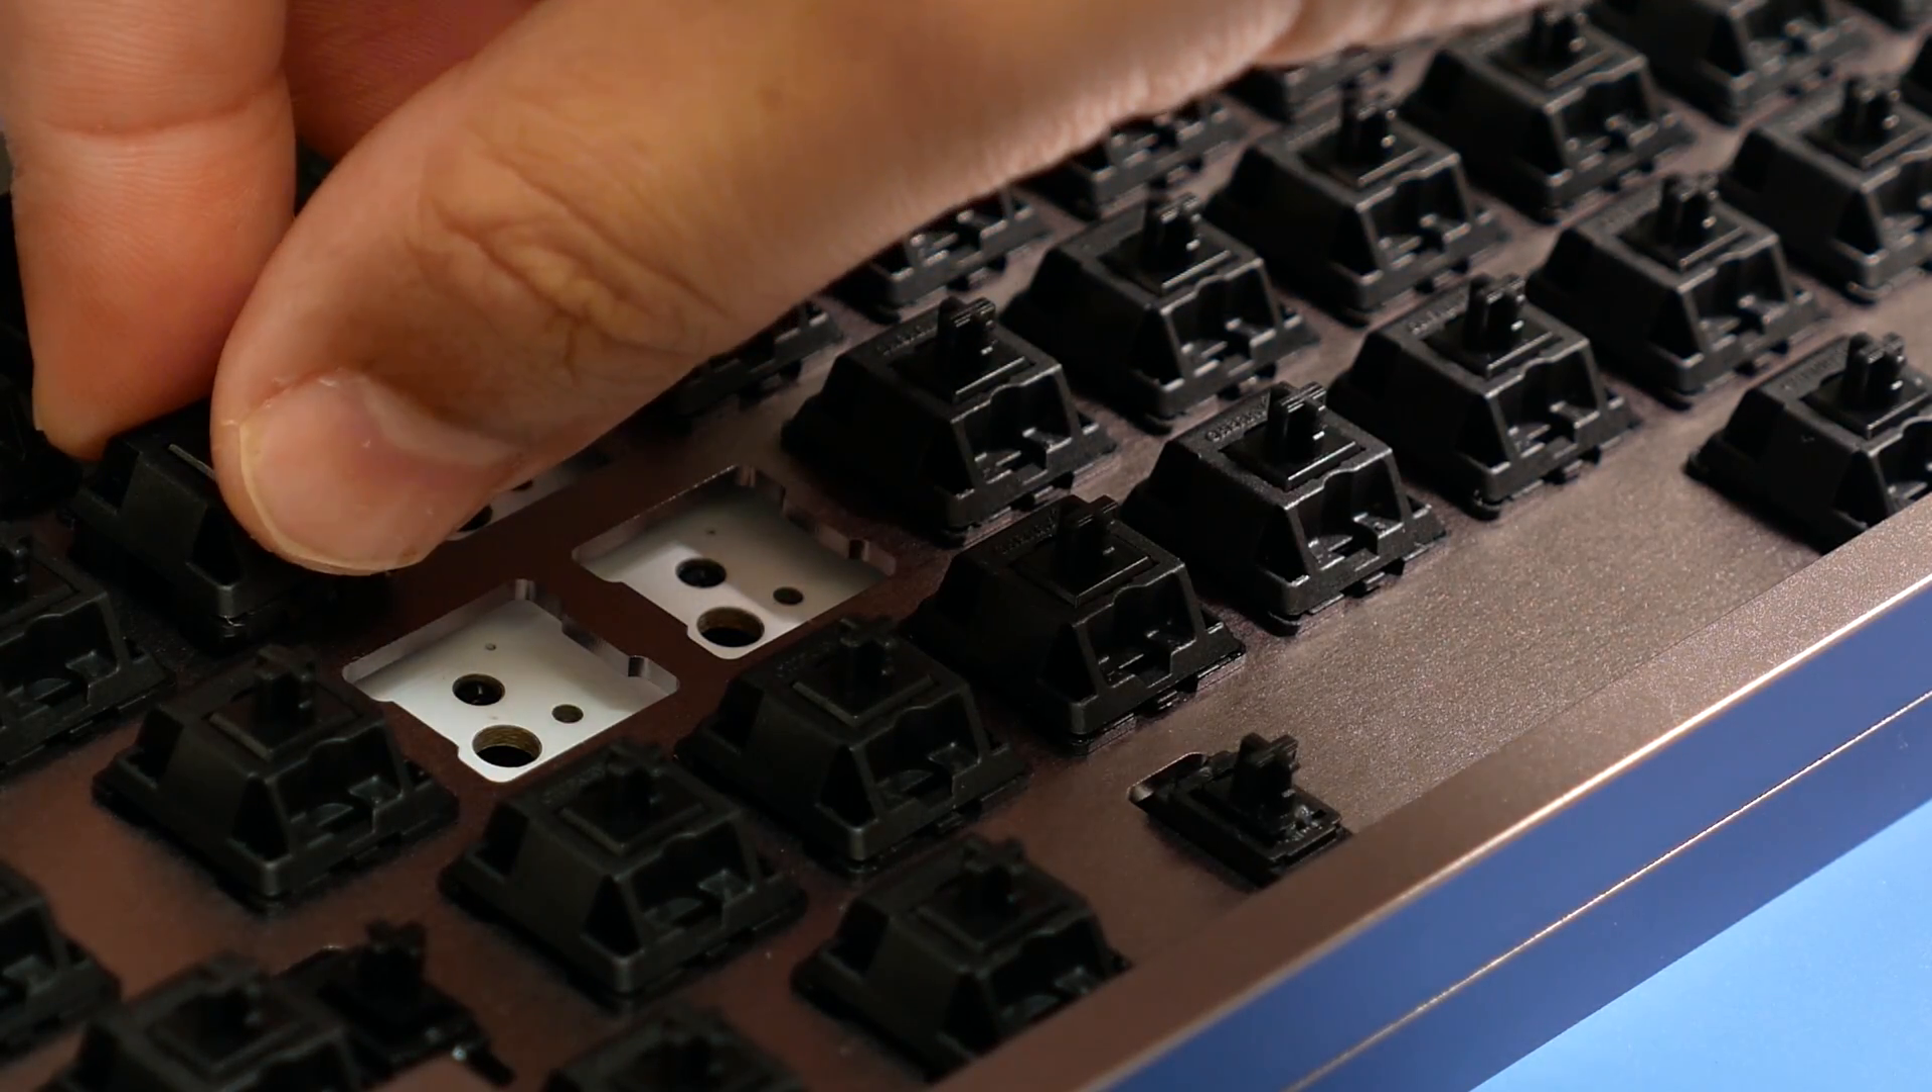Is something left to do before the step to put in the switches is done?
Yes.